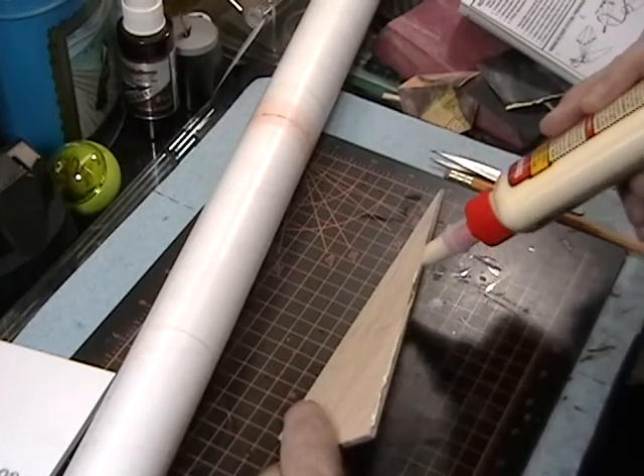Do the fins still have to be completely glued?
Yes.